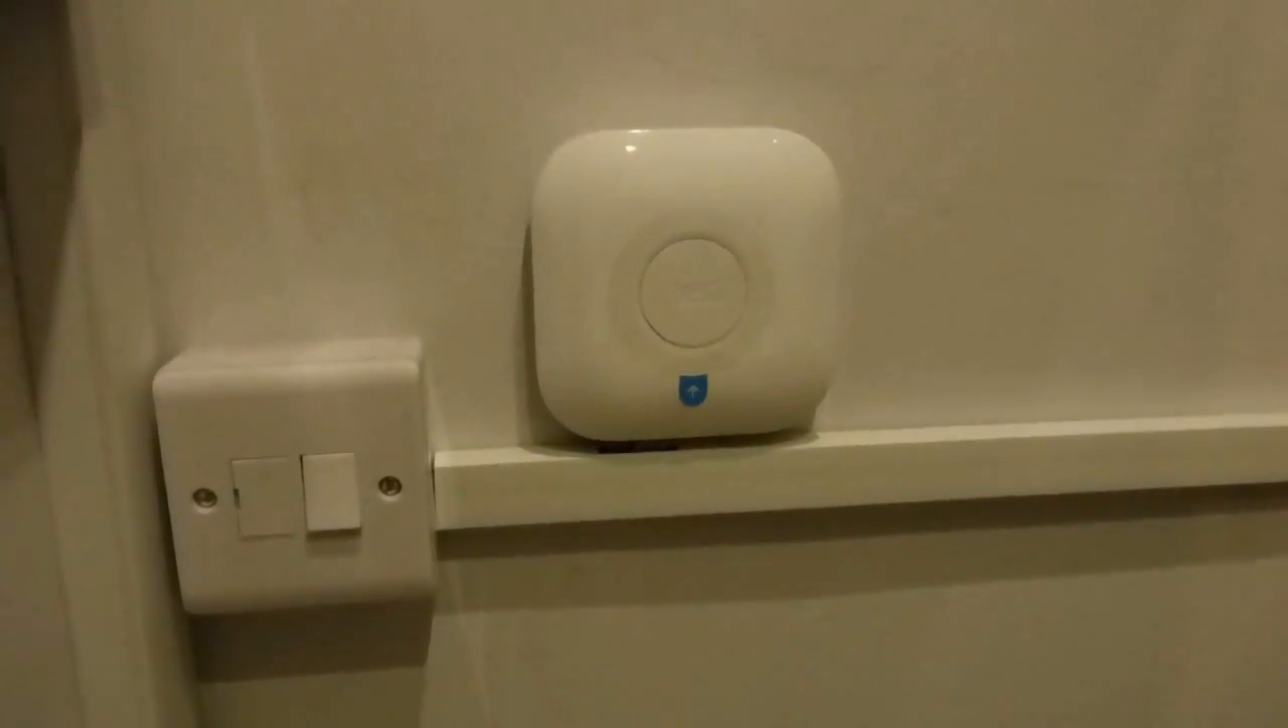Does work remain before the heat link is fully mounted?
No.